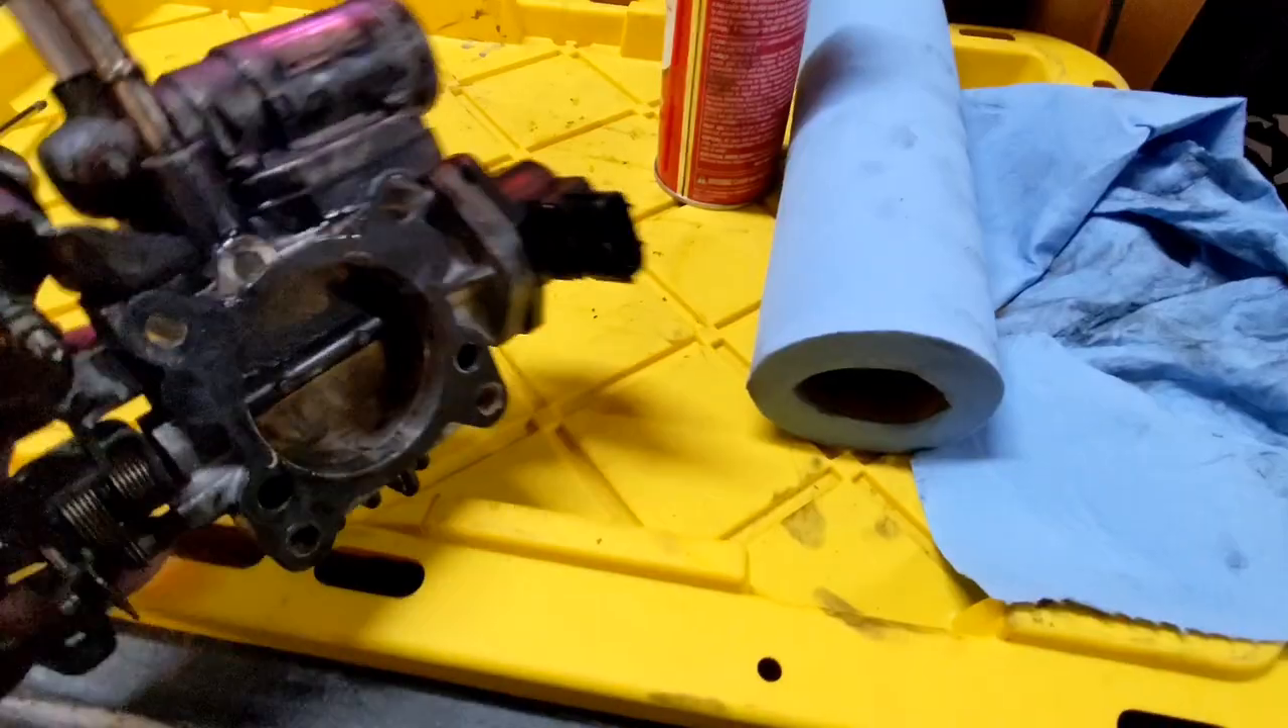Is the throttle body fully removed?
Yes.